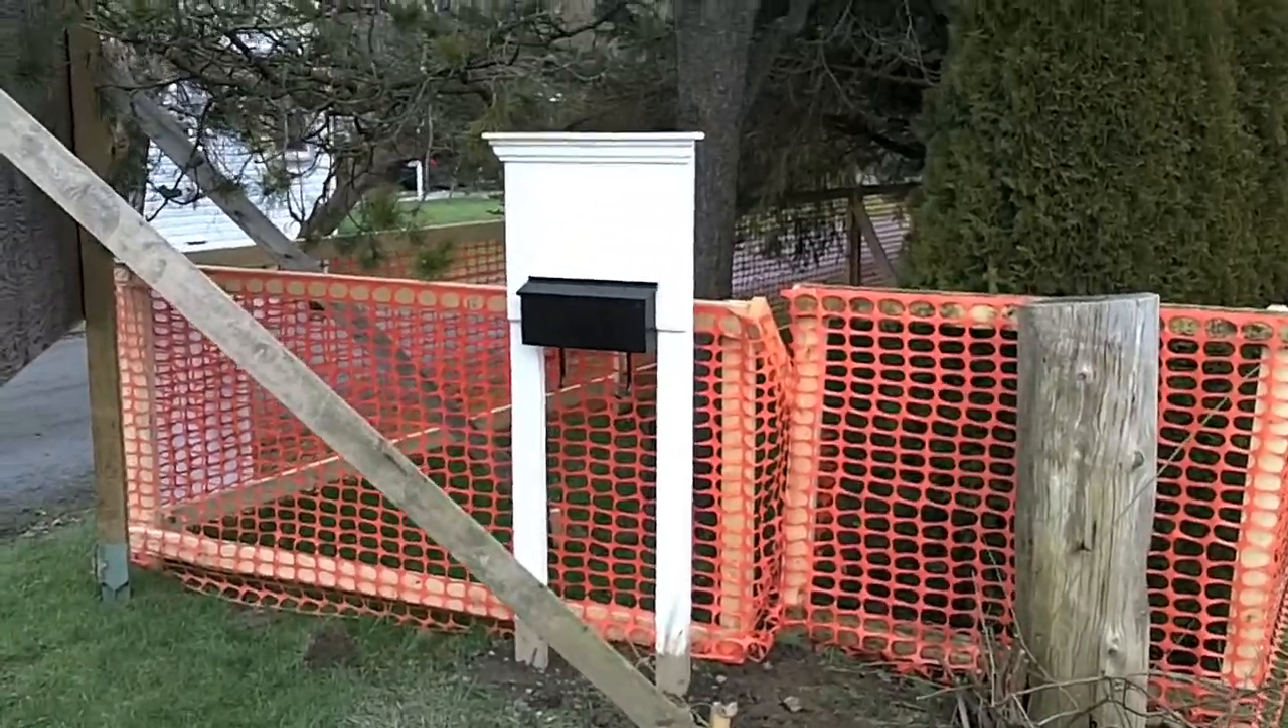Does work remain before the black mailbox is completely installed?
No.